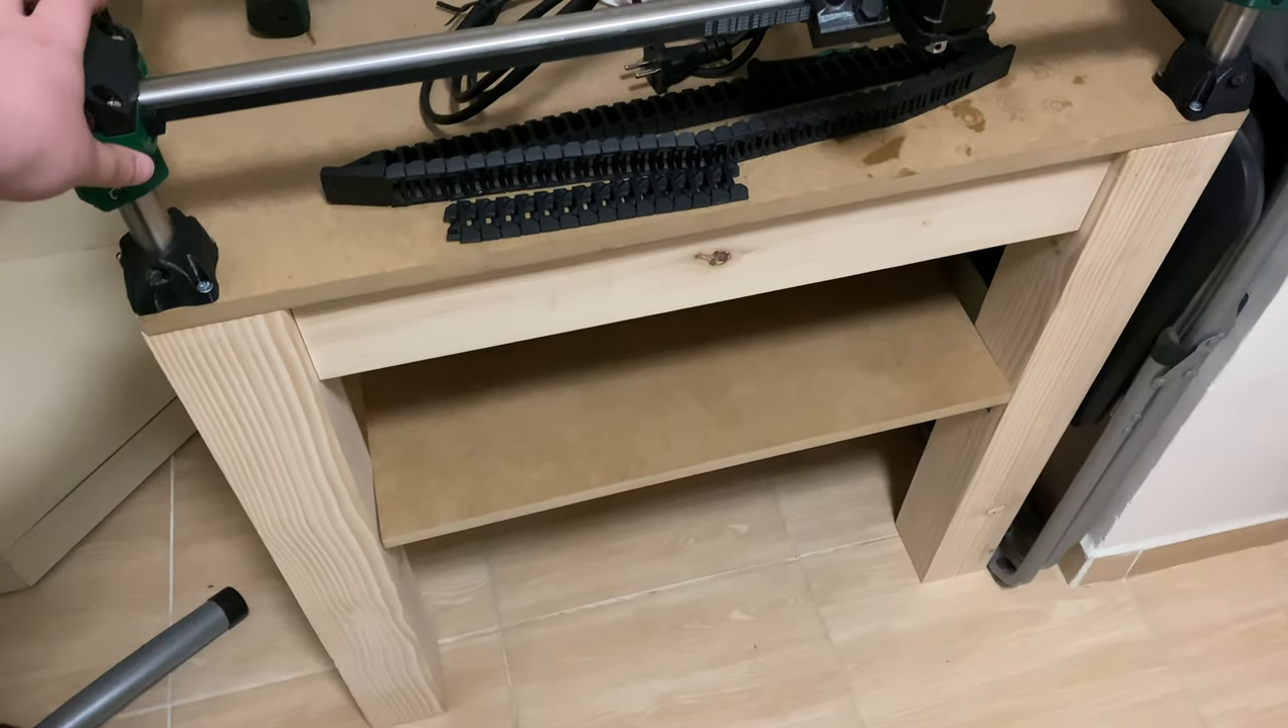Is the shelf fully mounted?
Yes.